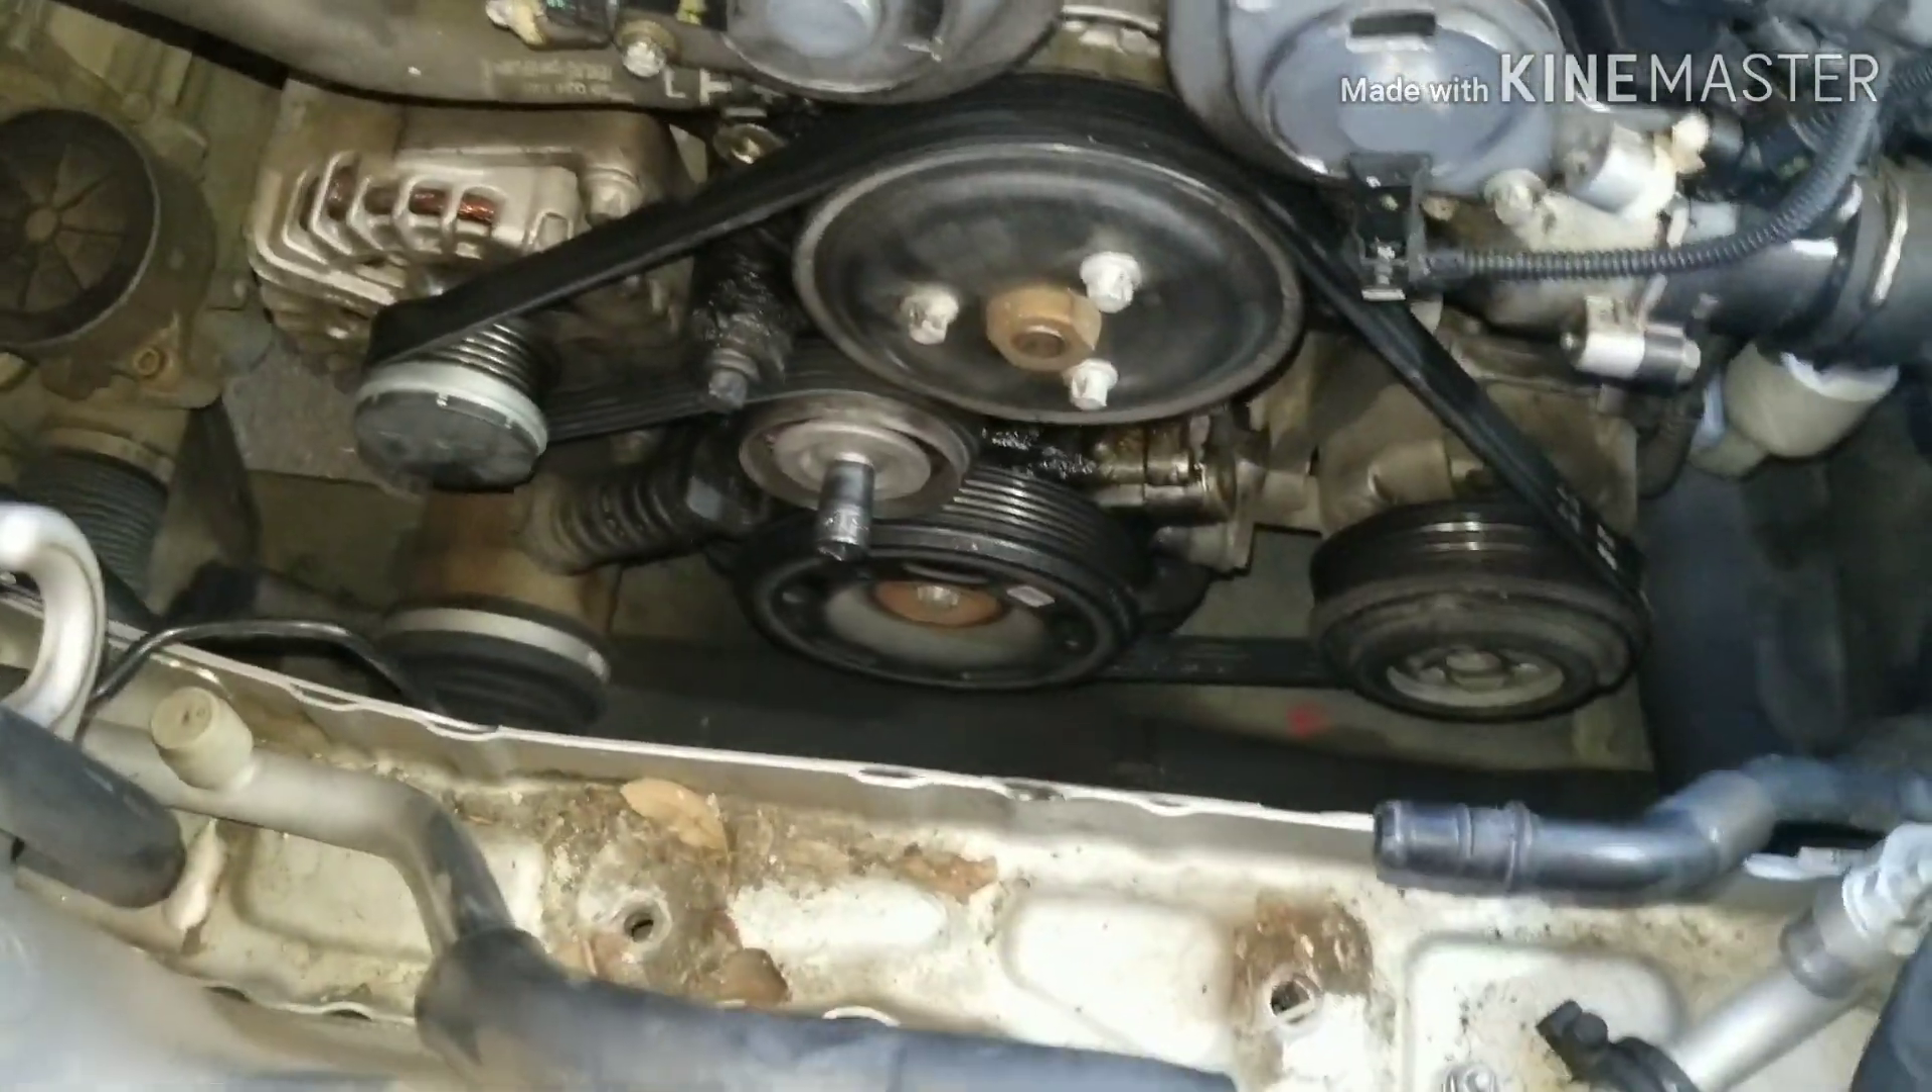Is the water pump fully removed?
No.